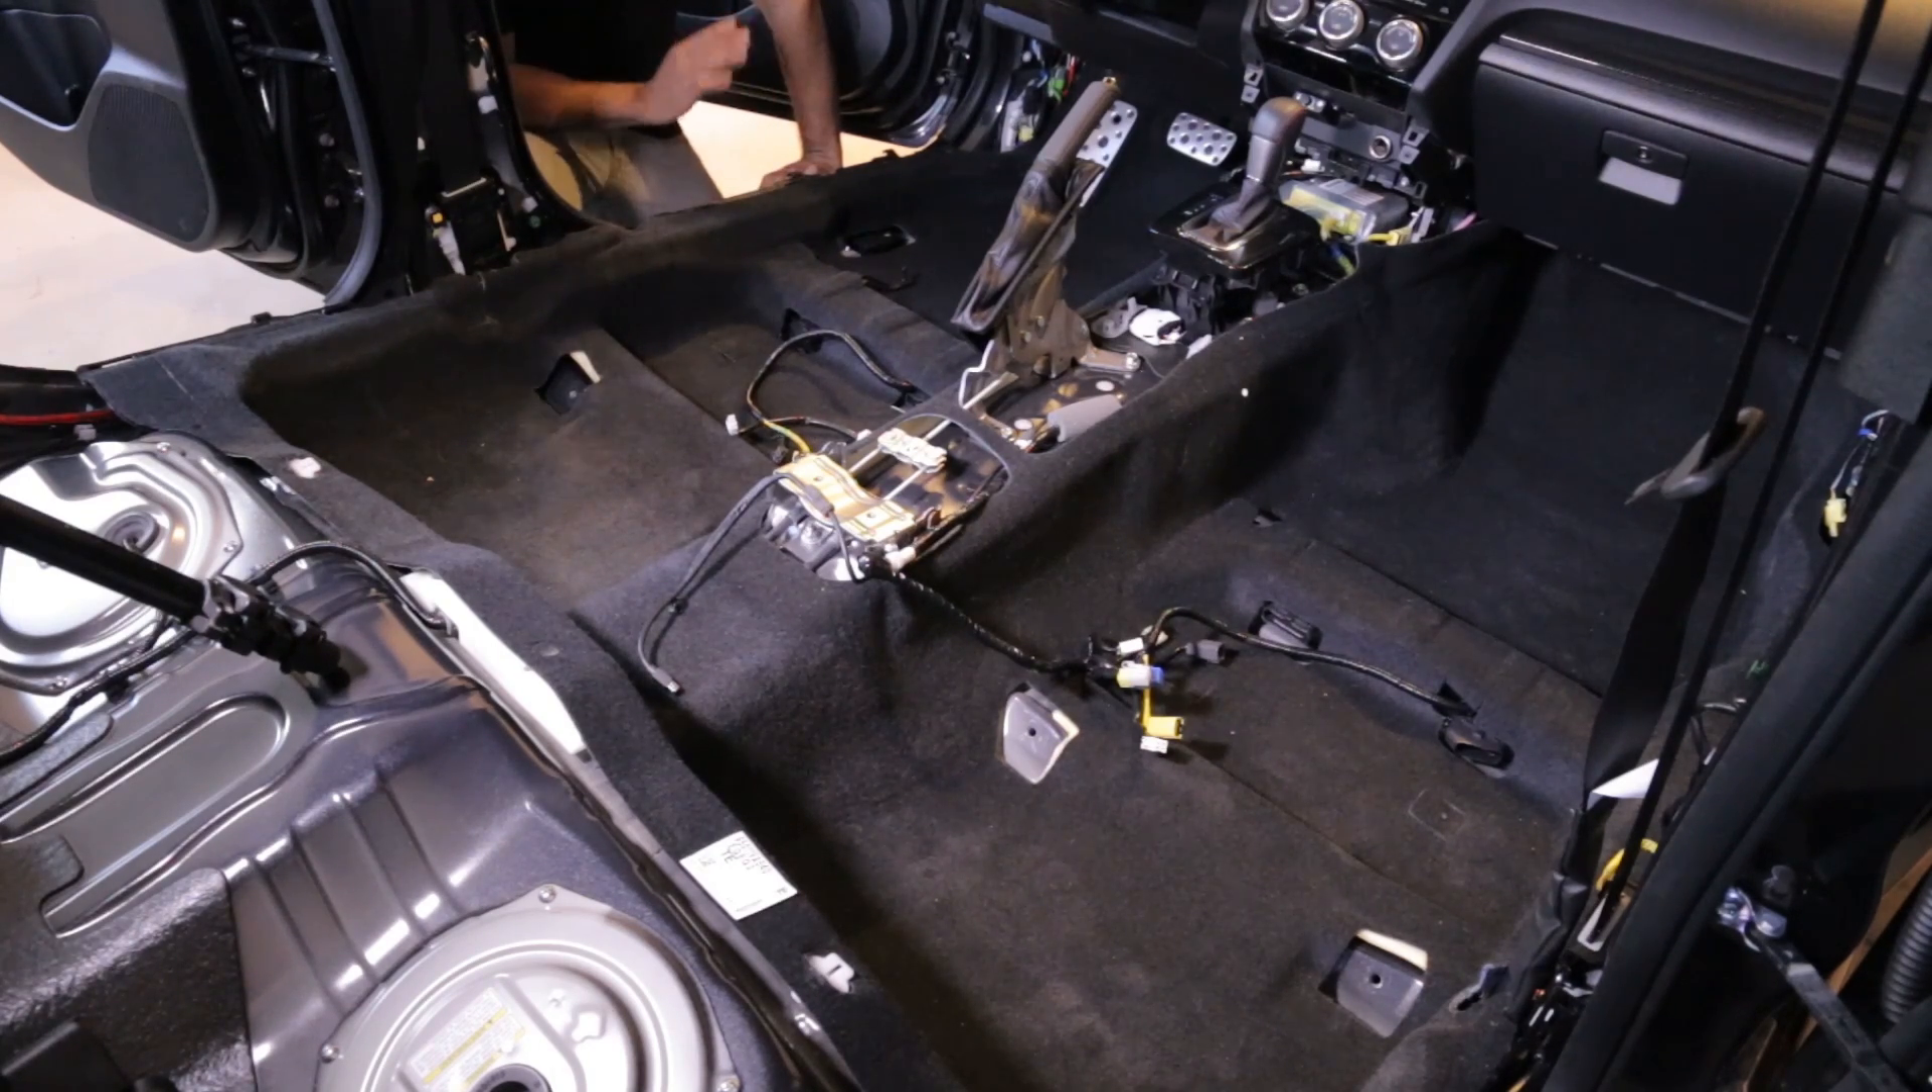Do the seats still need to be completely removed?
No.